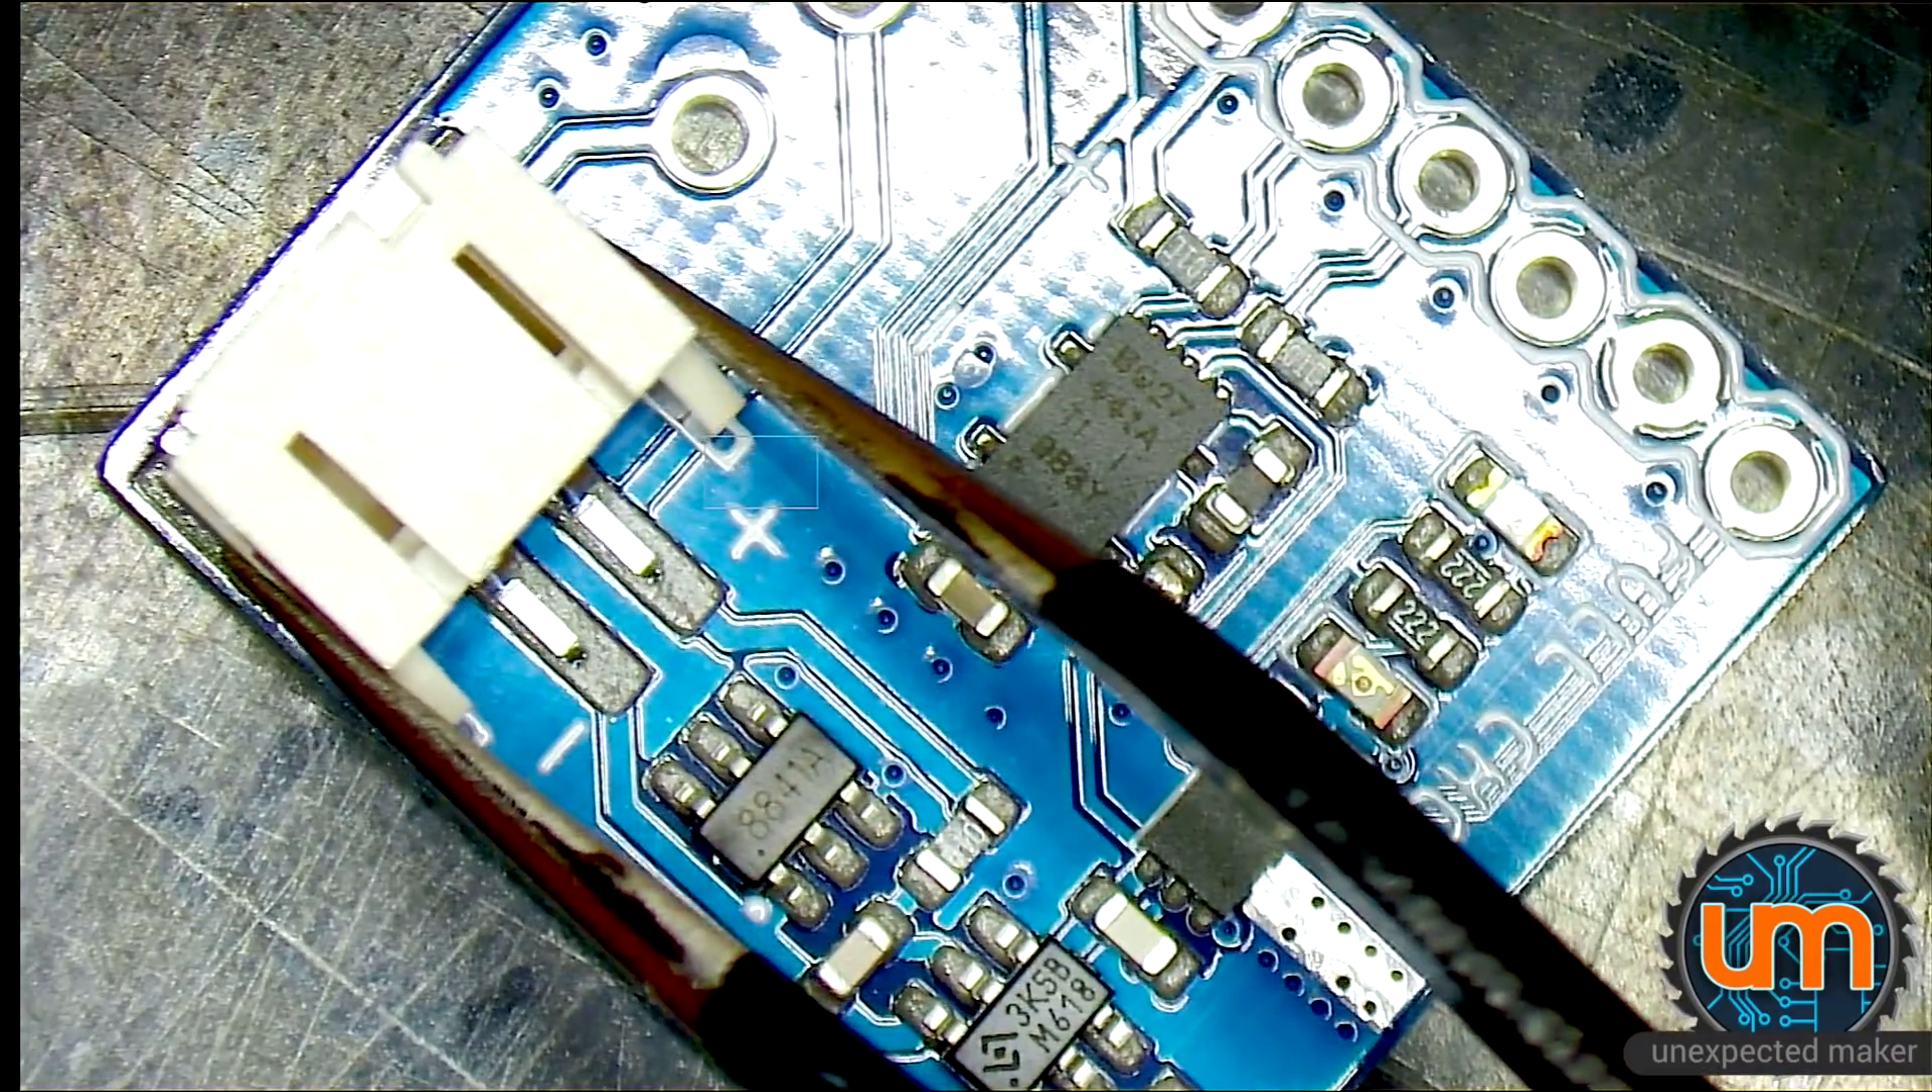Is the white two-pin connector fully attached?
No.